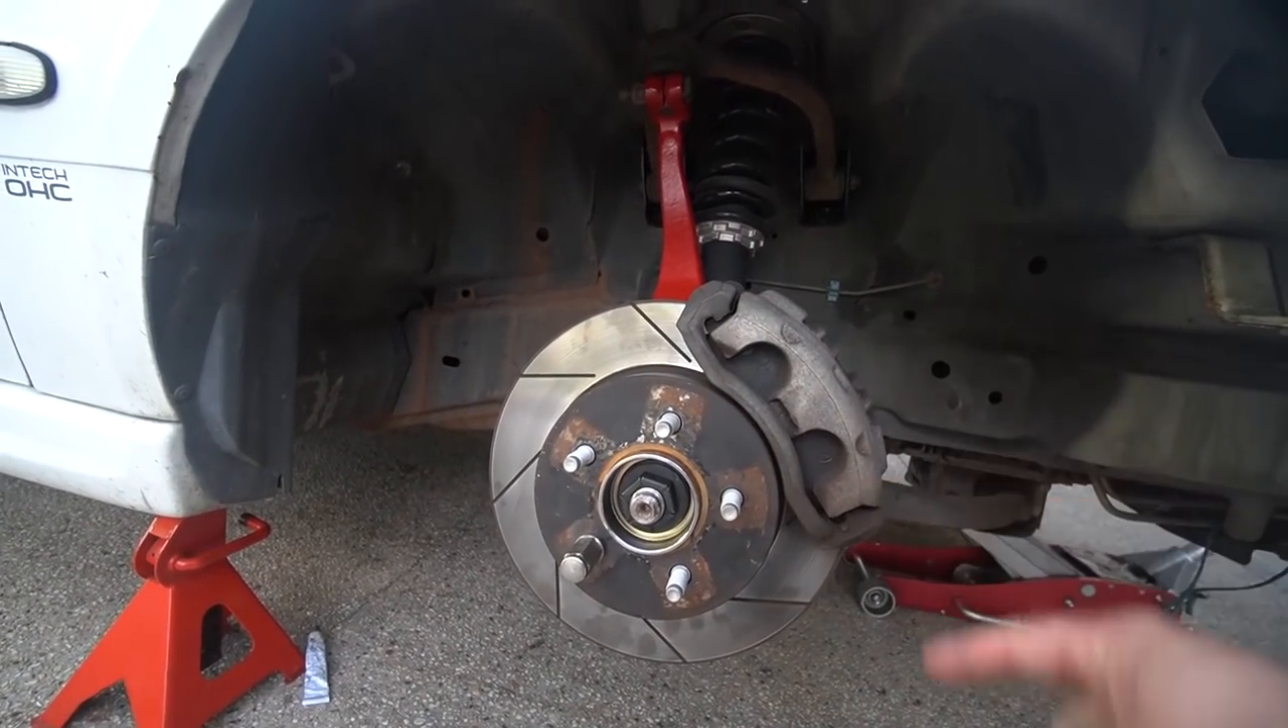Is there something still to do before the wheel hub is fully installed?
No.